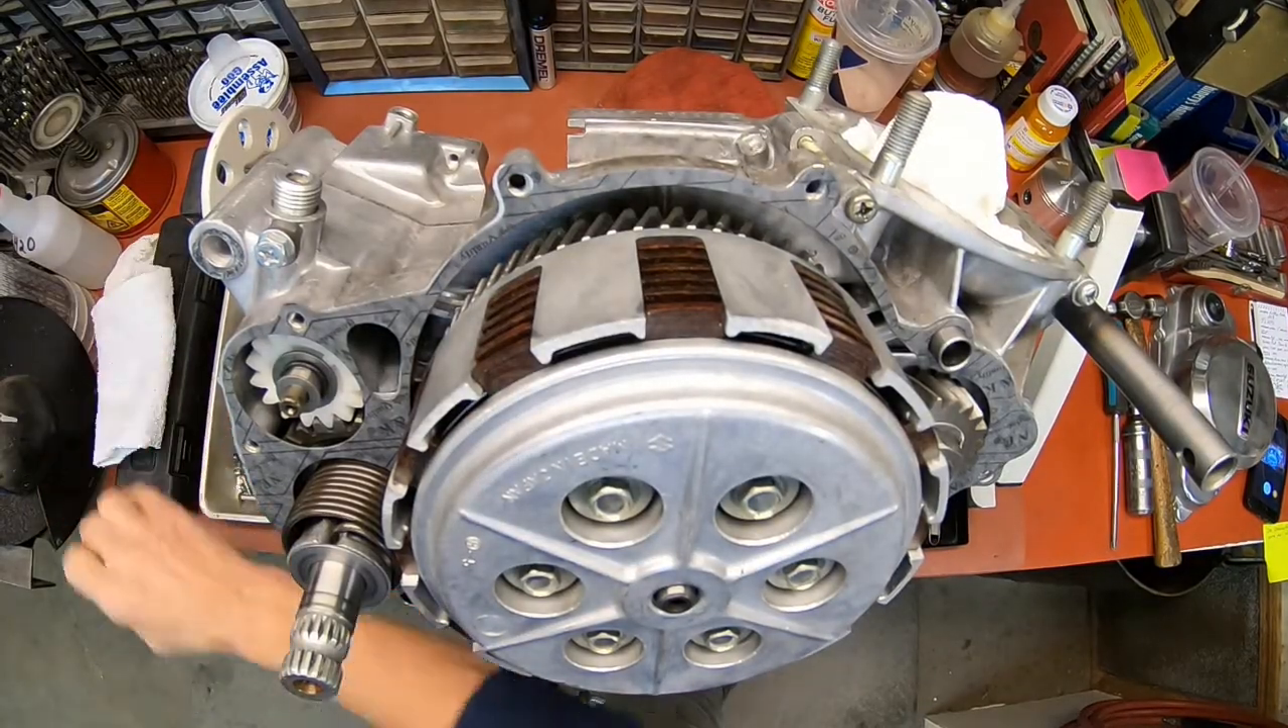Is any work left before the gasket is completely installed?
No.